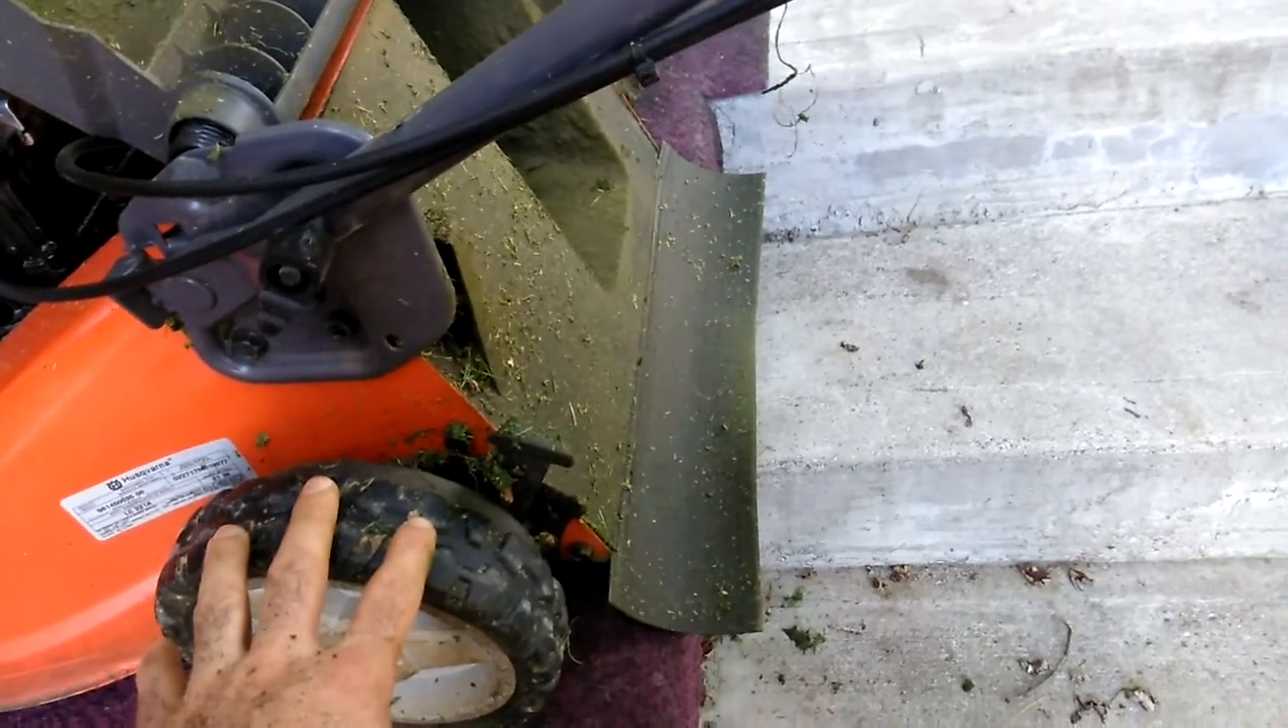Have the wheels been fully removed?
No.